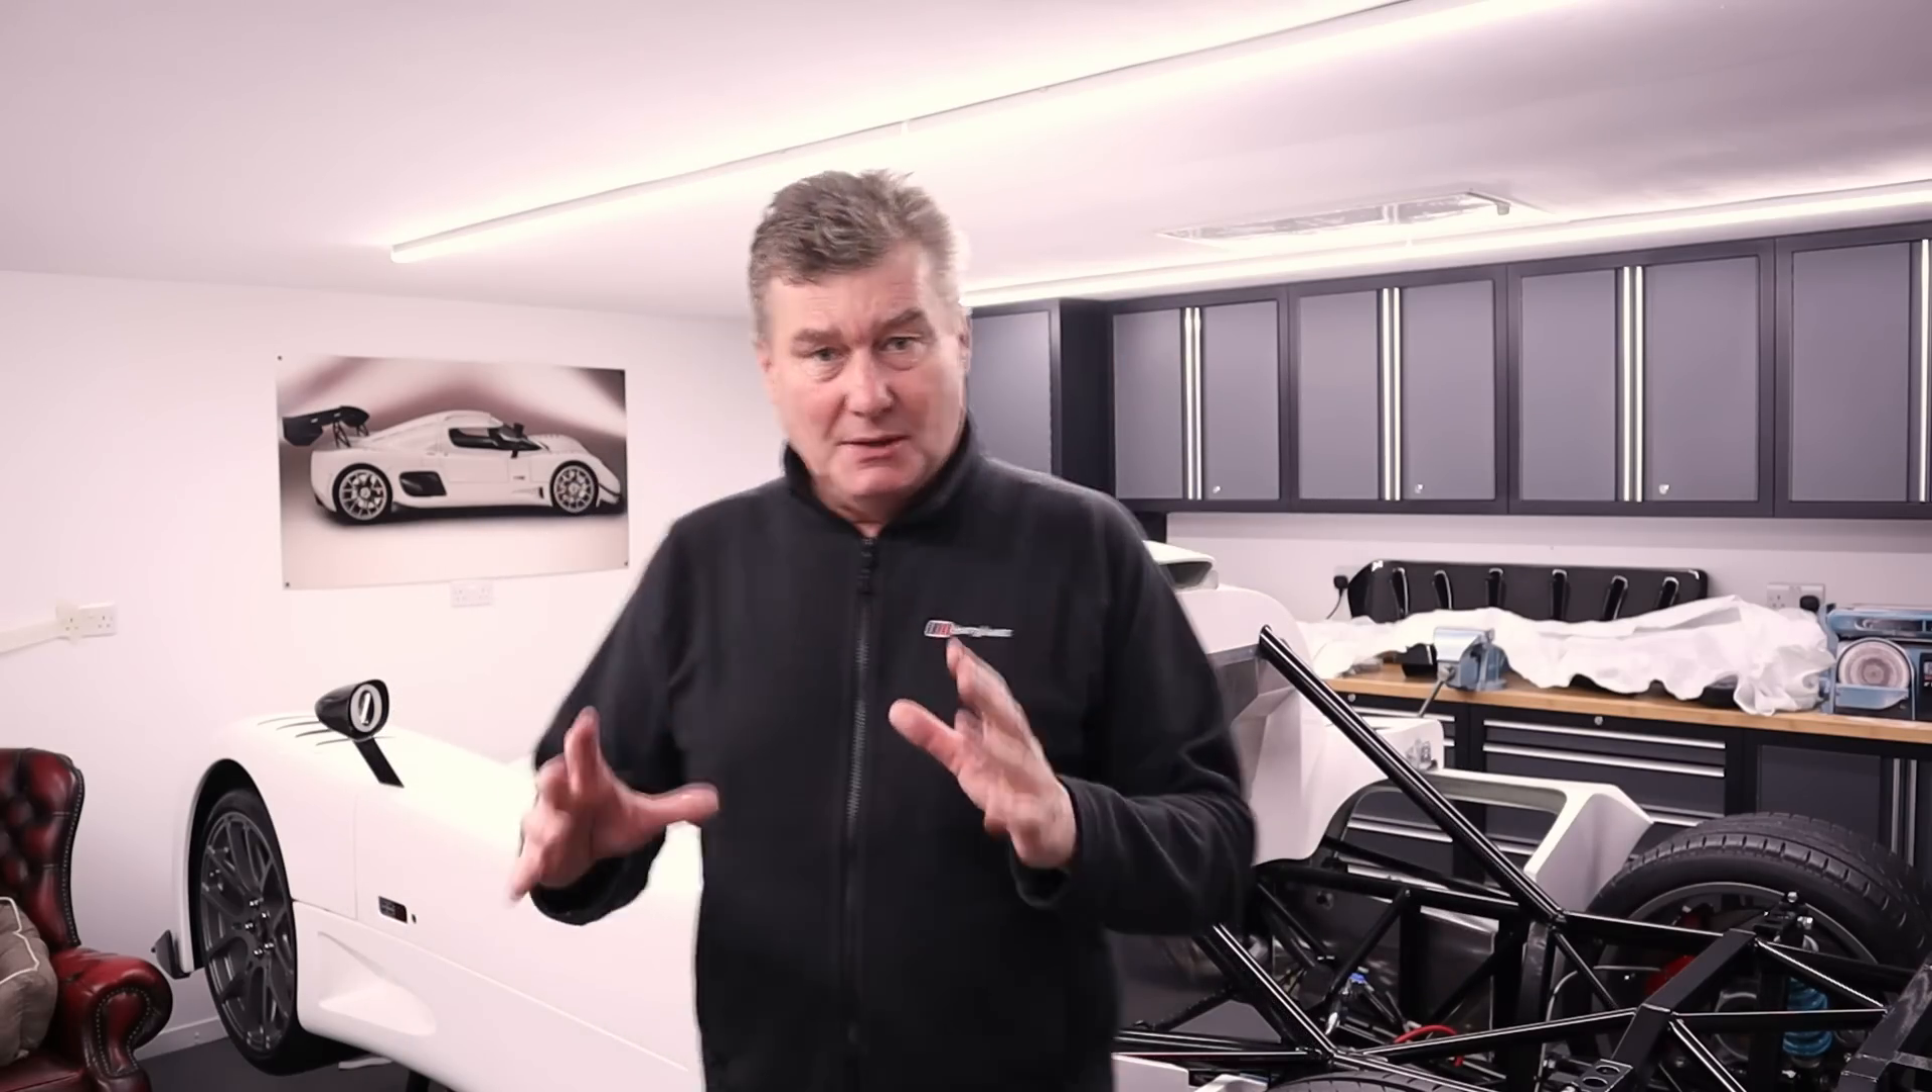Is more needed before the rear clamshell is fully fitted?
Yes.